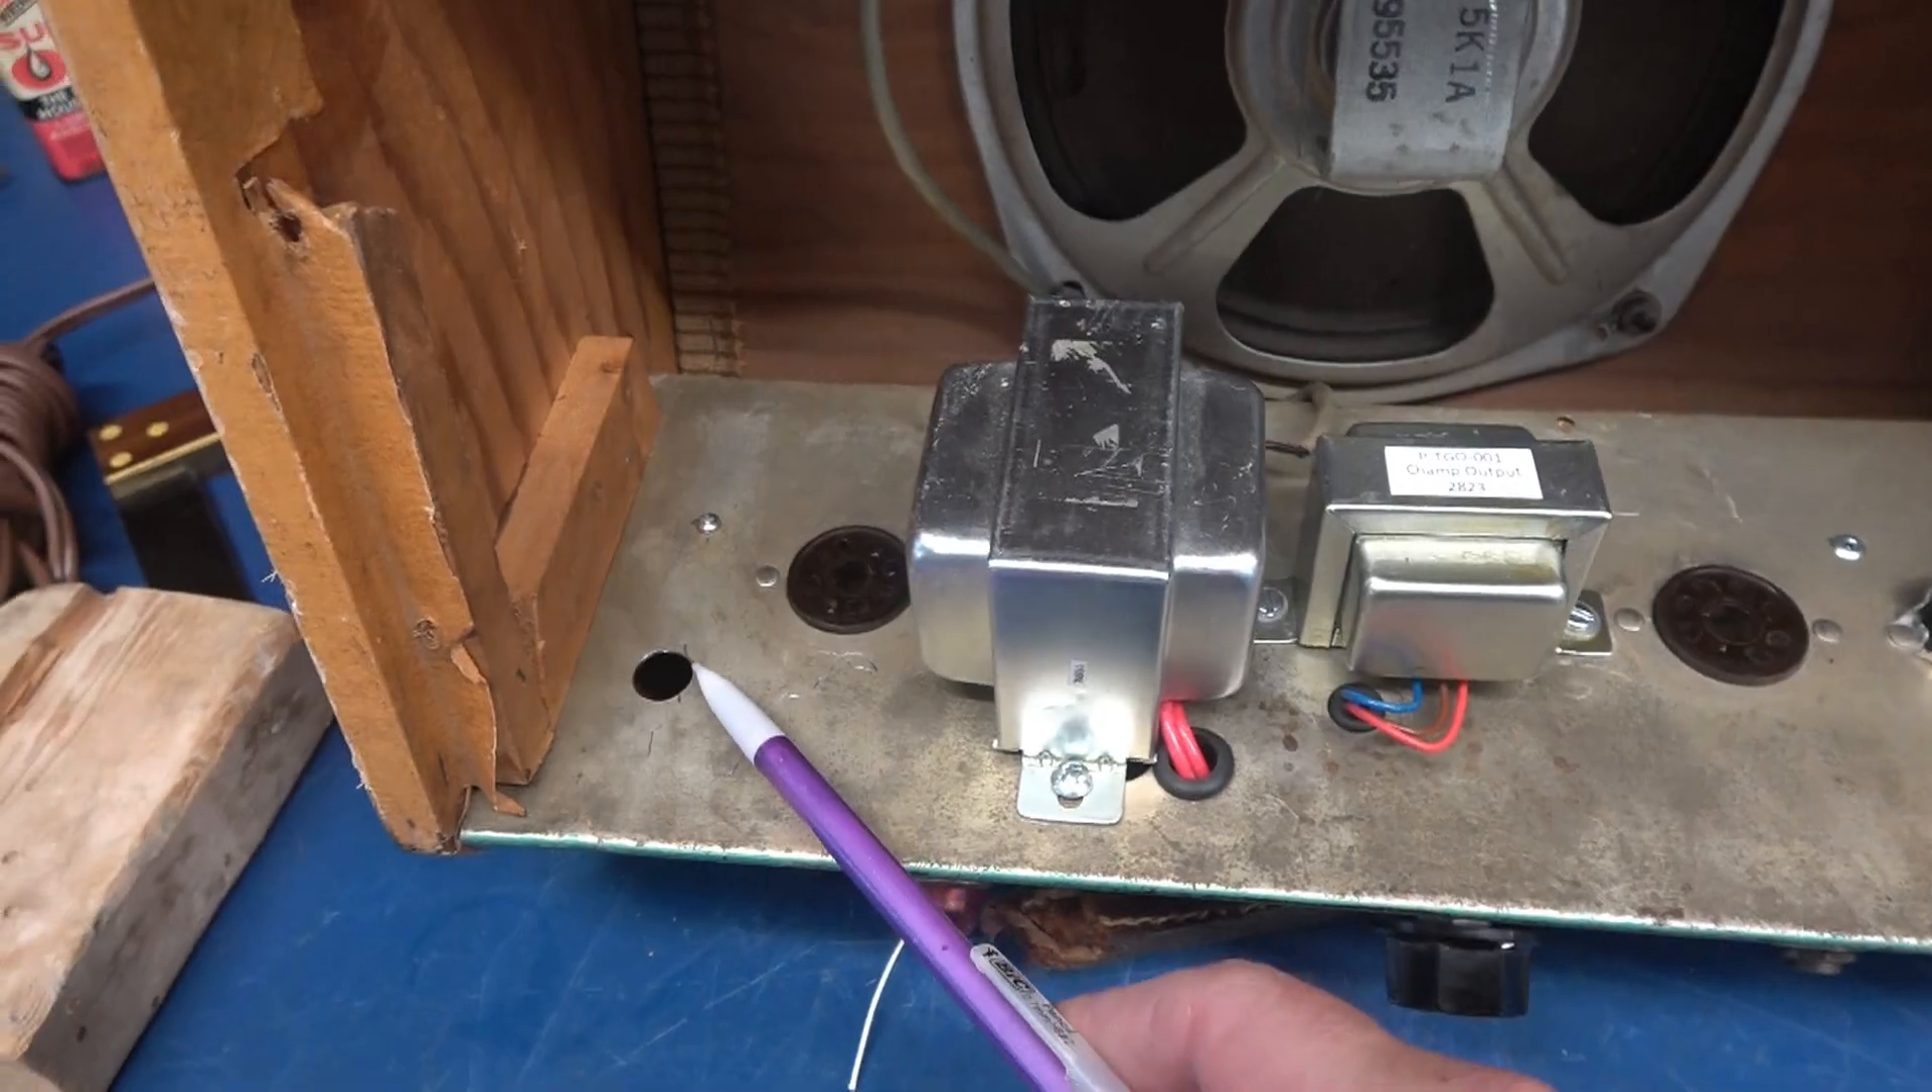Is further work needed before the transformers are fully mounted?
No.